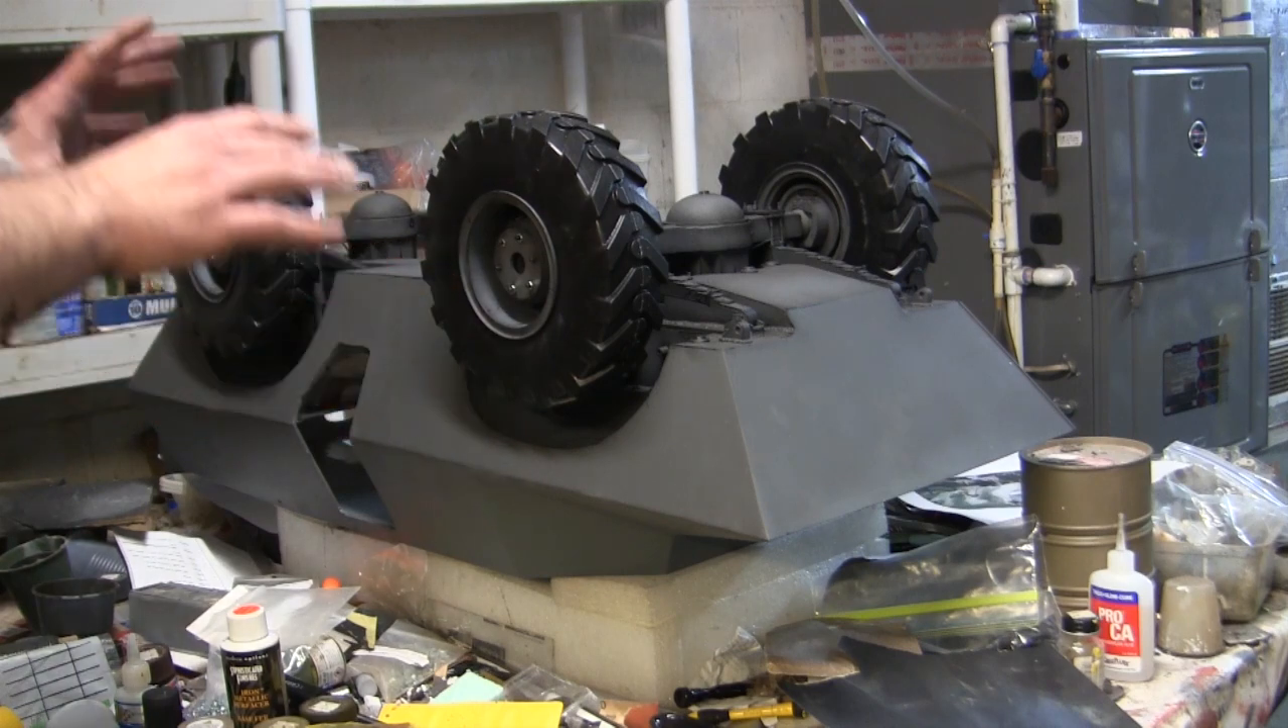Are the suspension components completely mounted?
Yes.